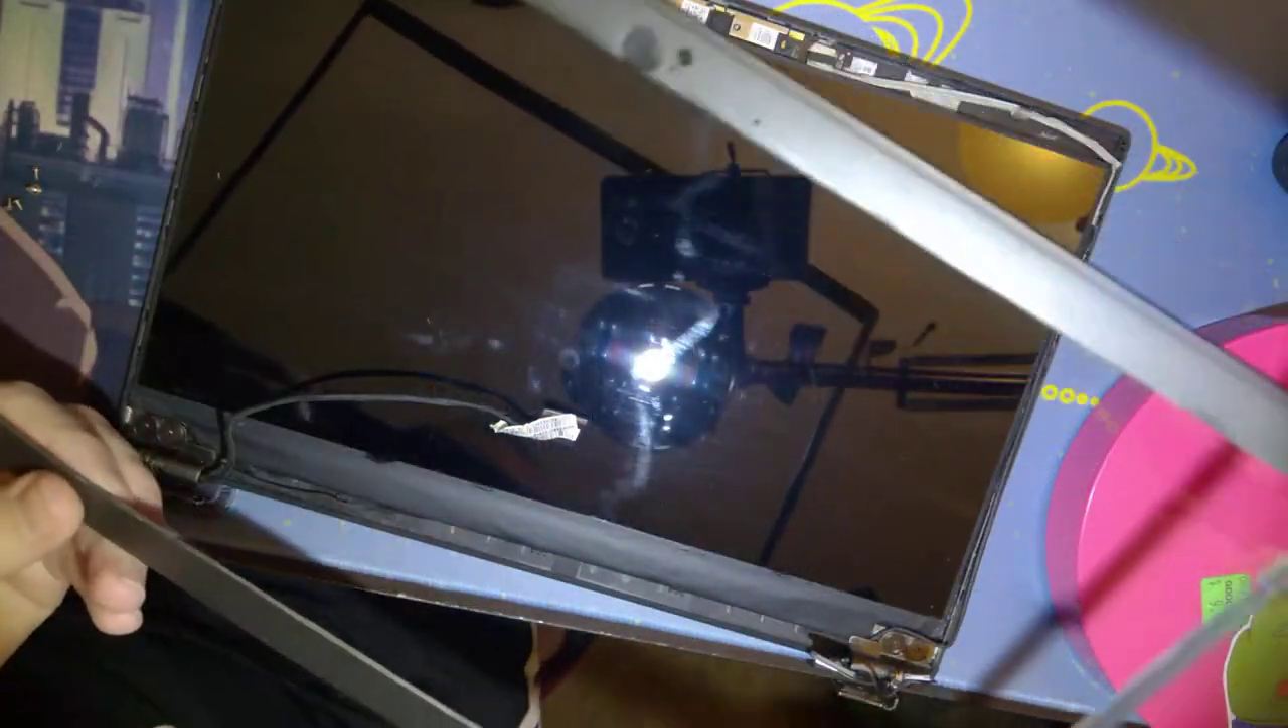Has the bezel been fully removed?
Yes.